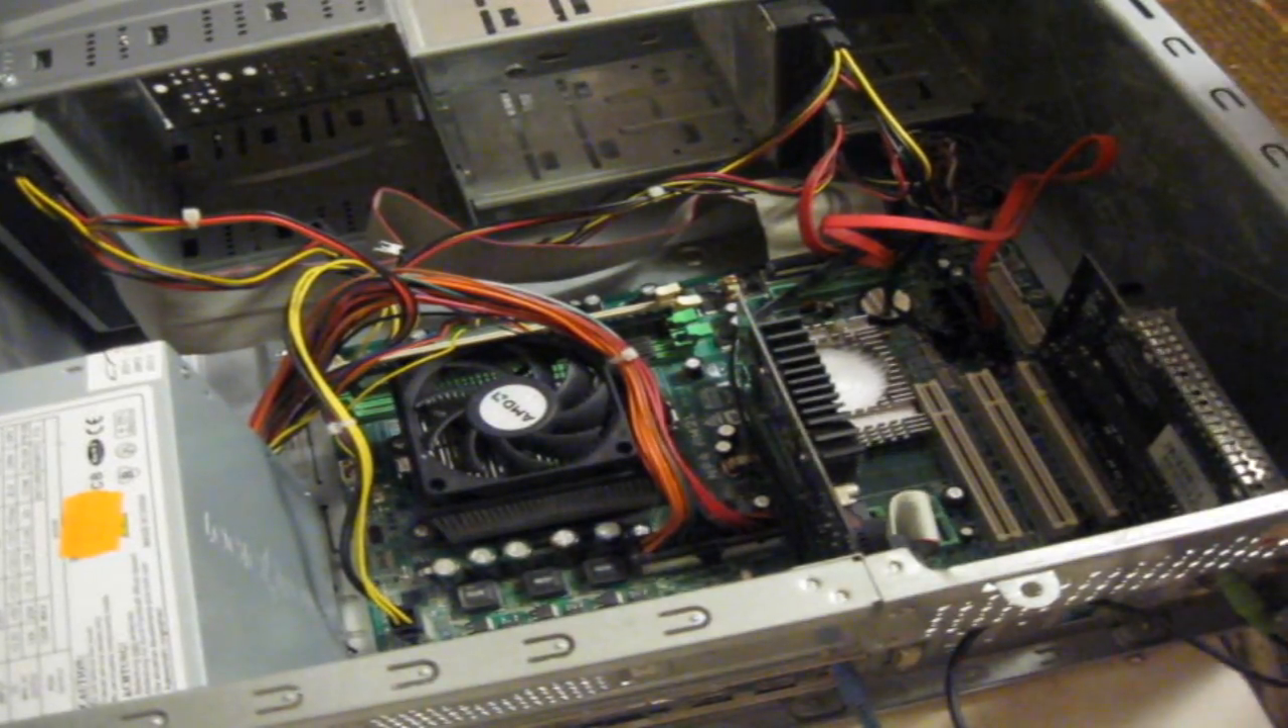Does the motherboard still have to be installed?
No.